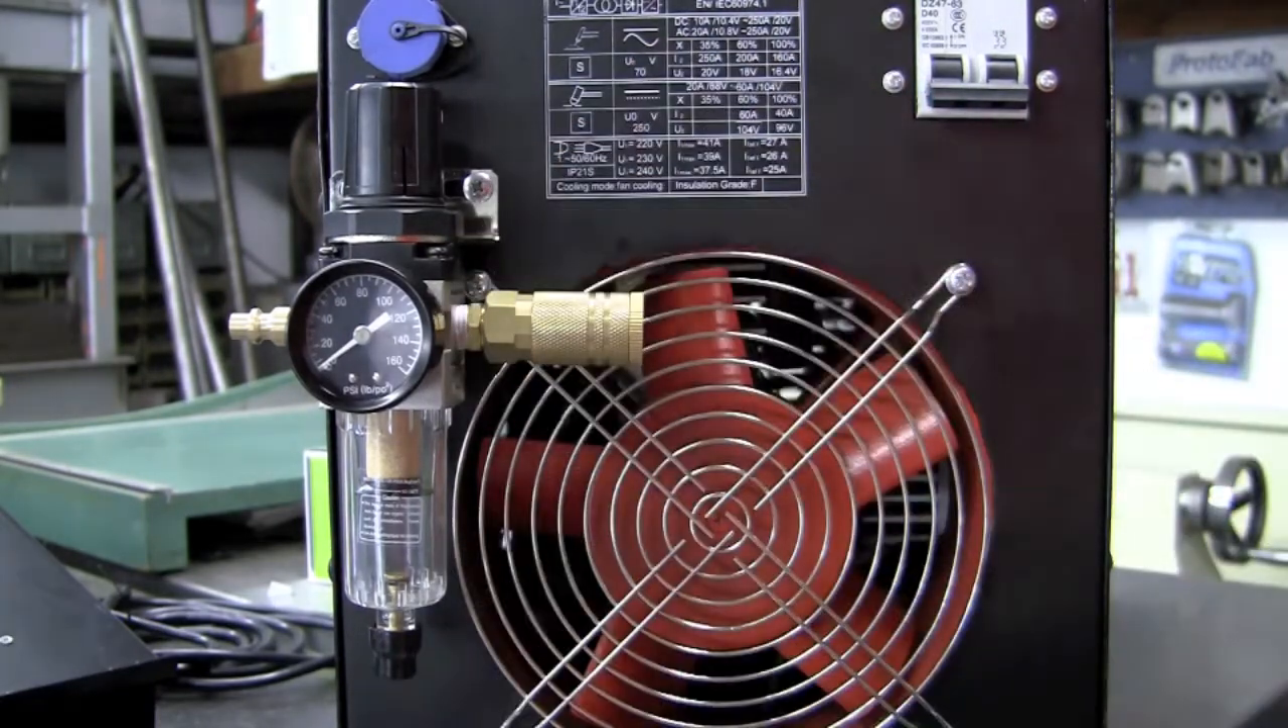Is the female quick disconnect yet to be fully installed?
No.